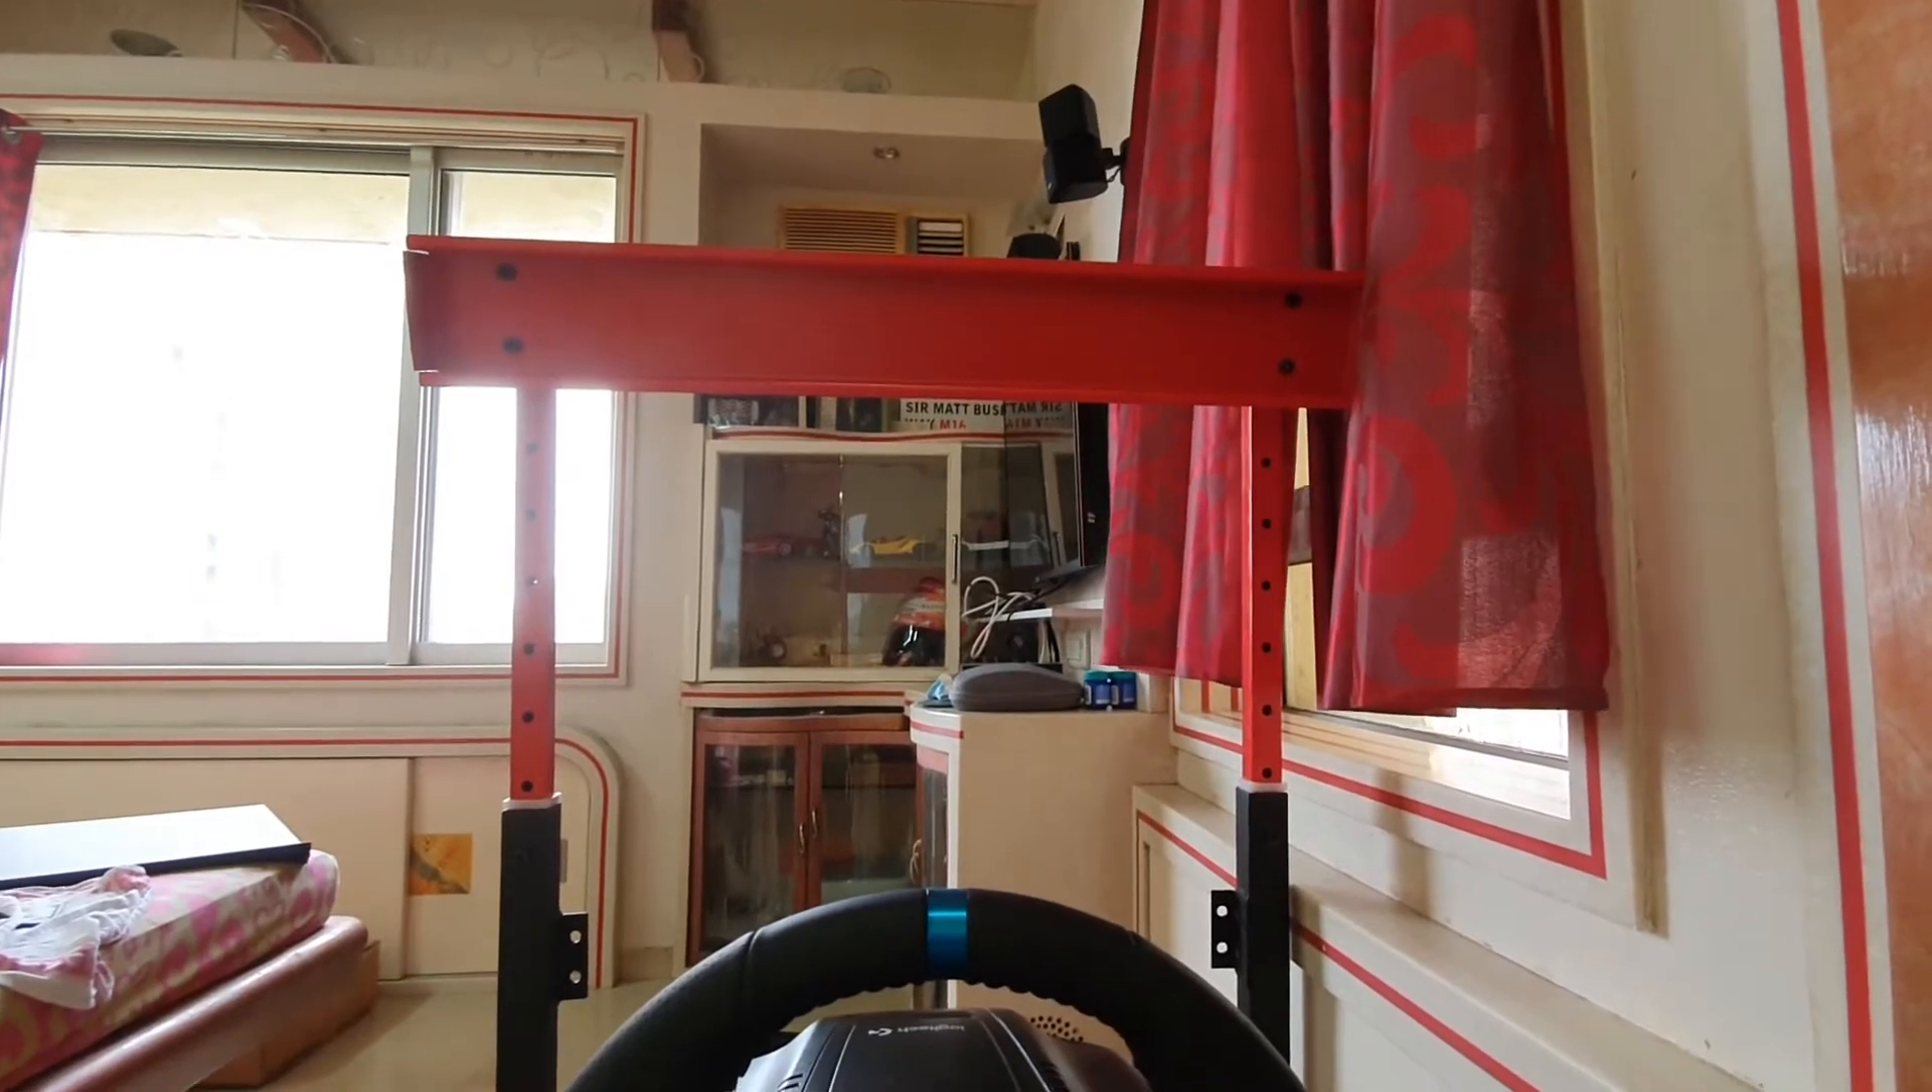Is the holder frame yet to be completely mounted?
No.